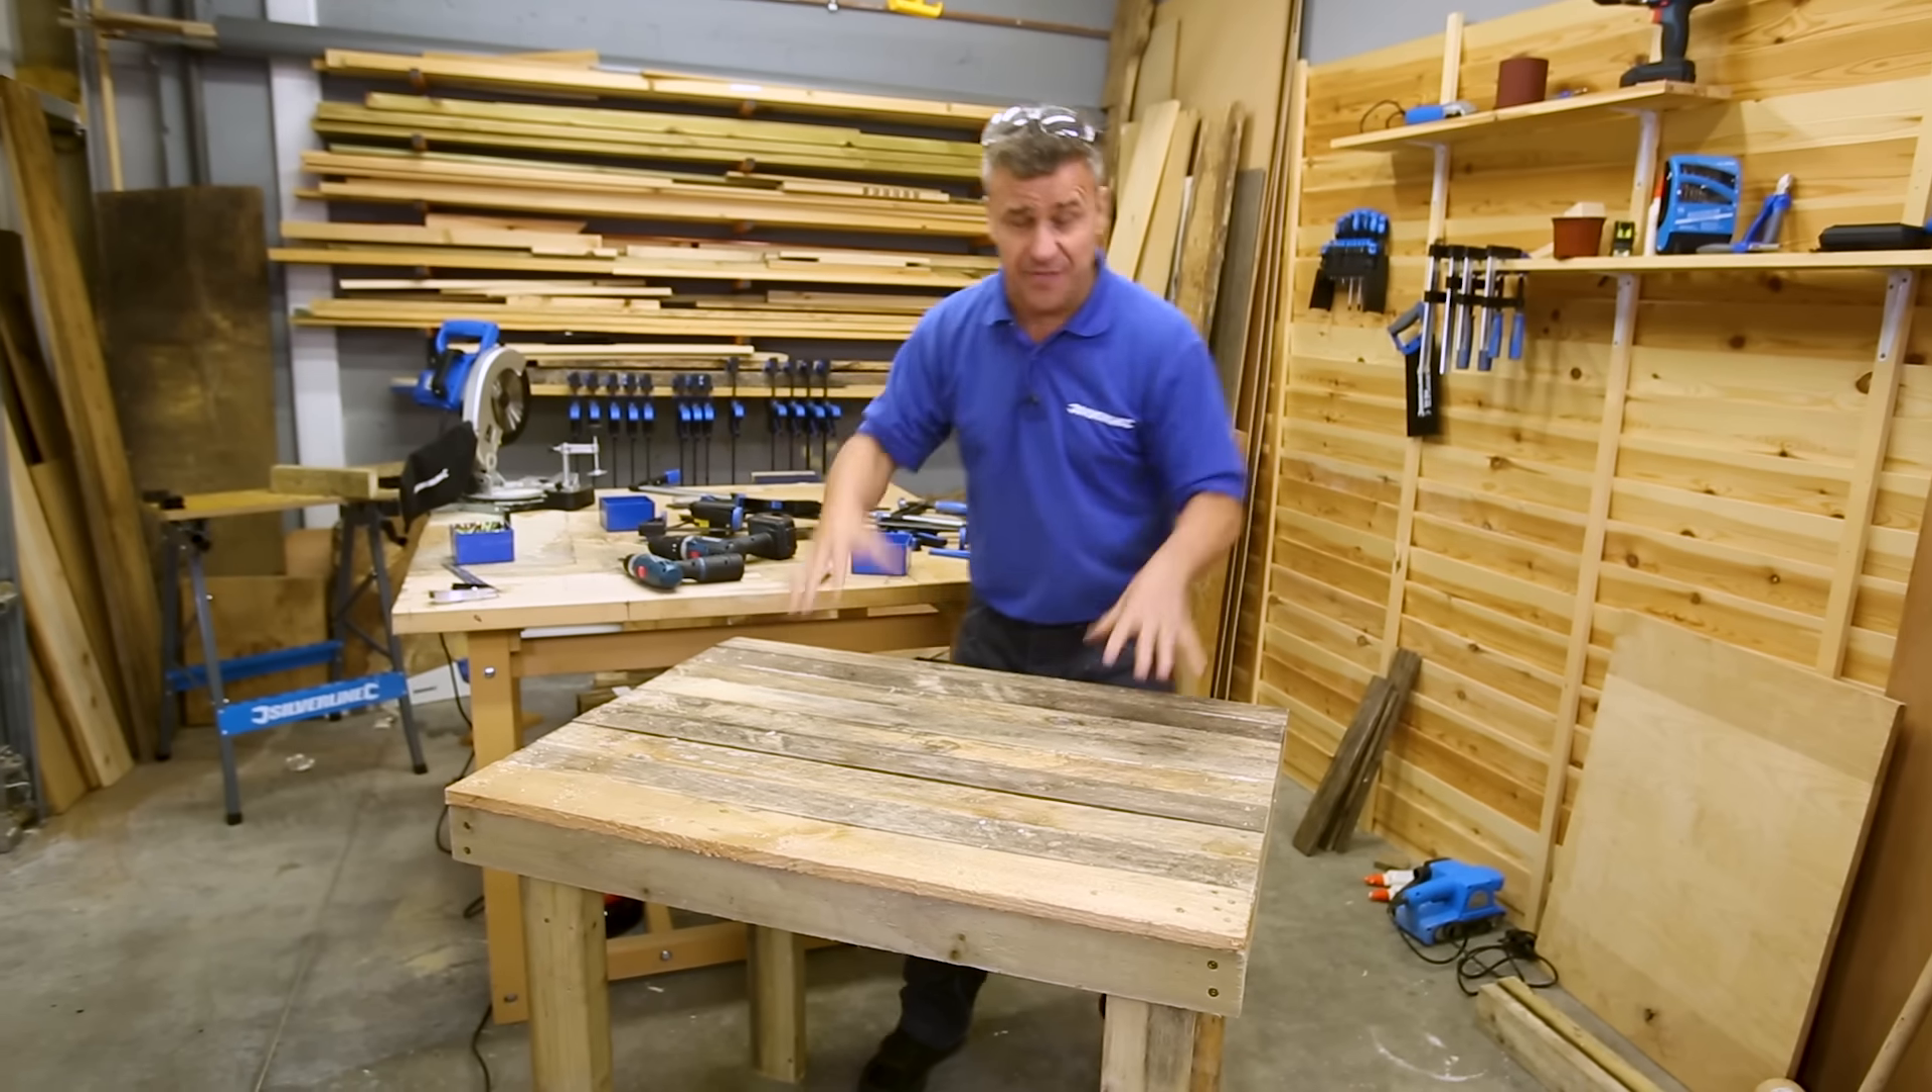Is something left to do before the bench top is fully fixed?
No.